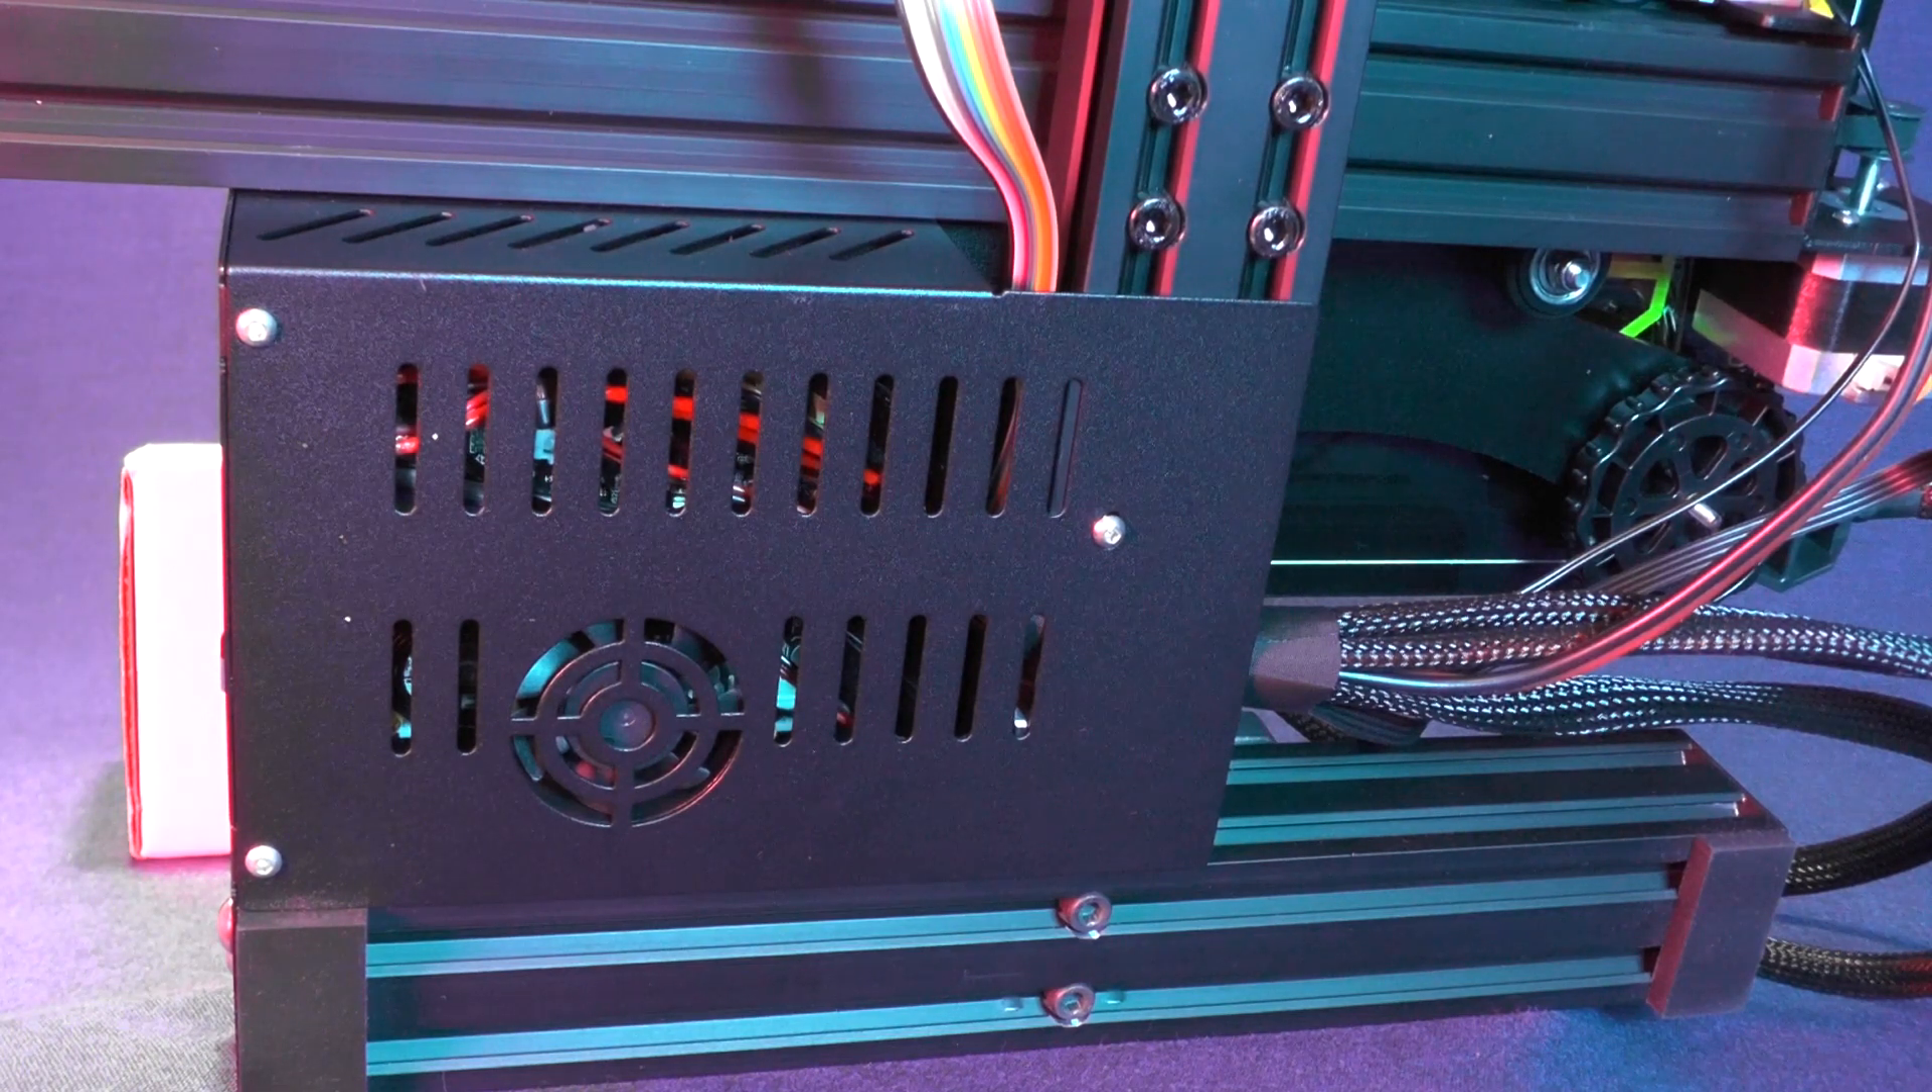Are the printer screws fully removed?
No.